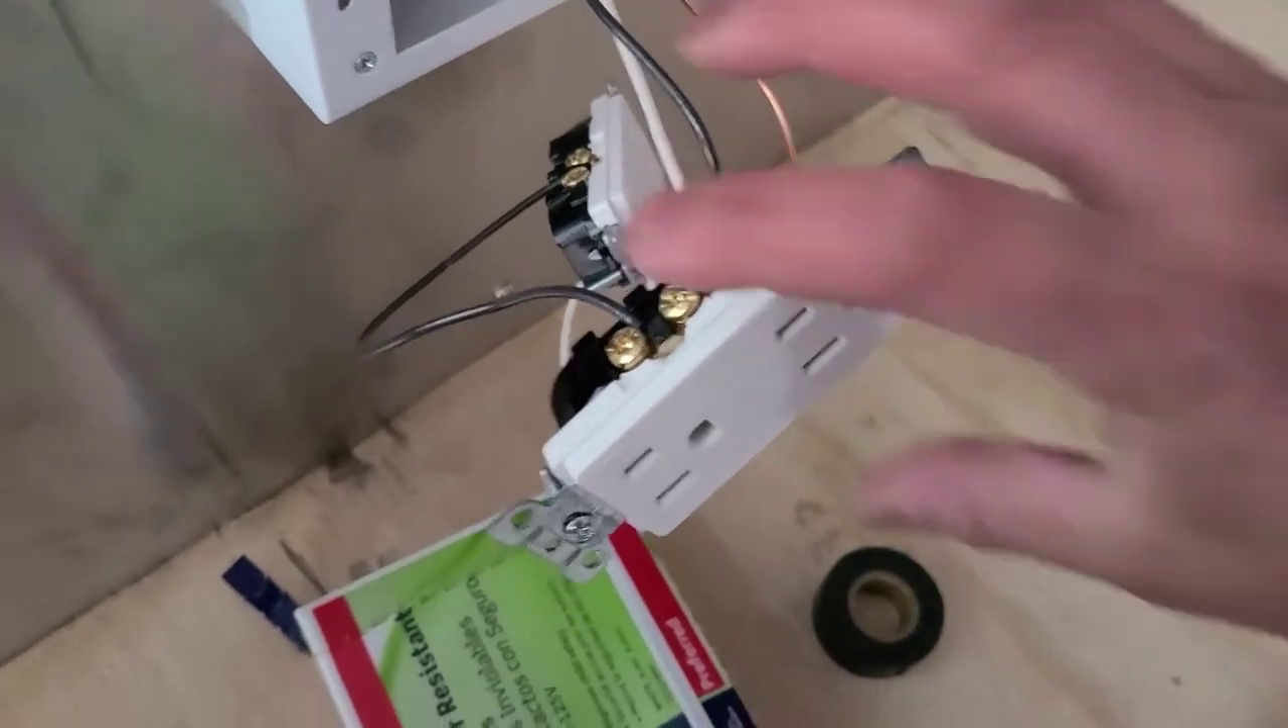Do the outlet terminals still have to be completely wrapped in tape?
Yes.